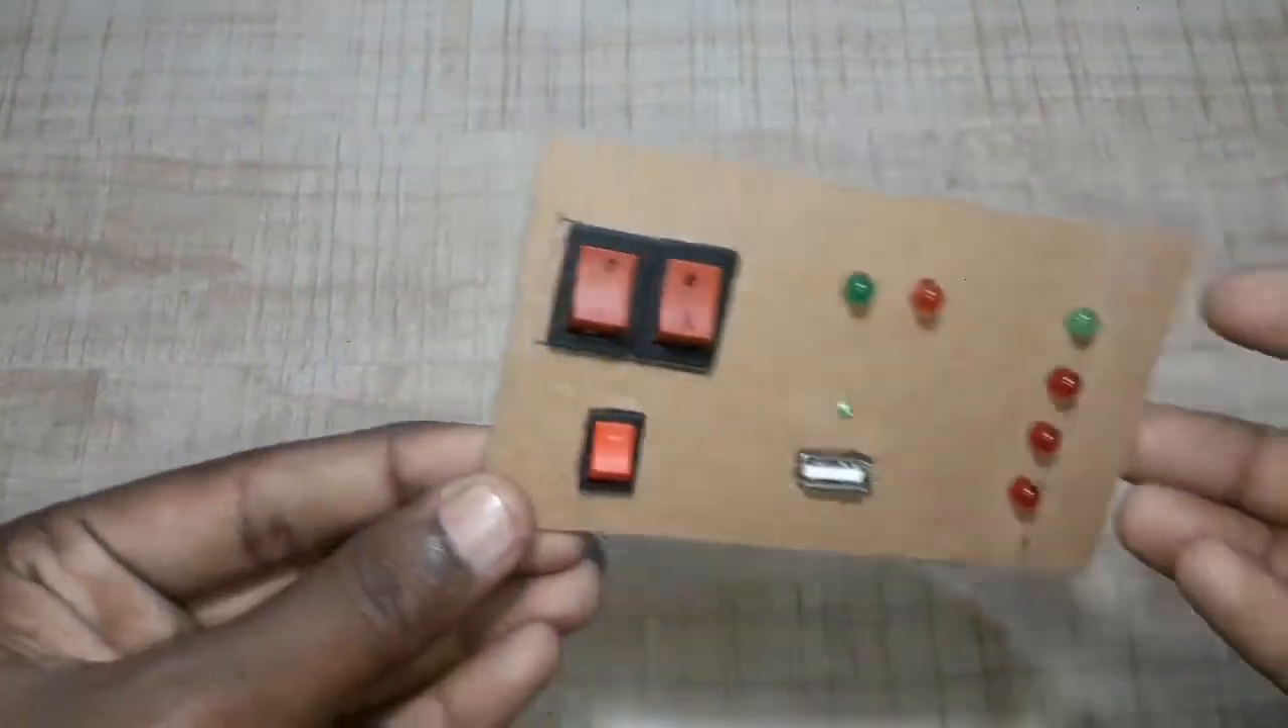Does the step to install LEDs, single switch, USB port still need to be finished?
No.